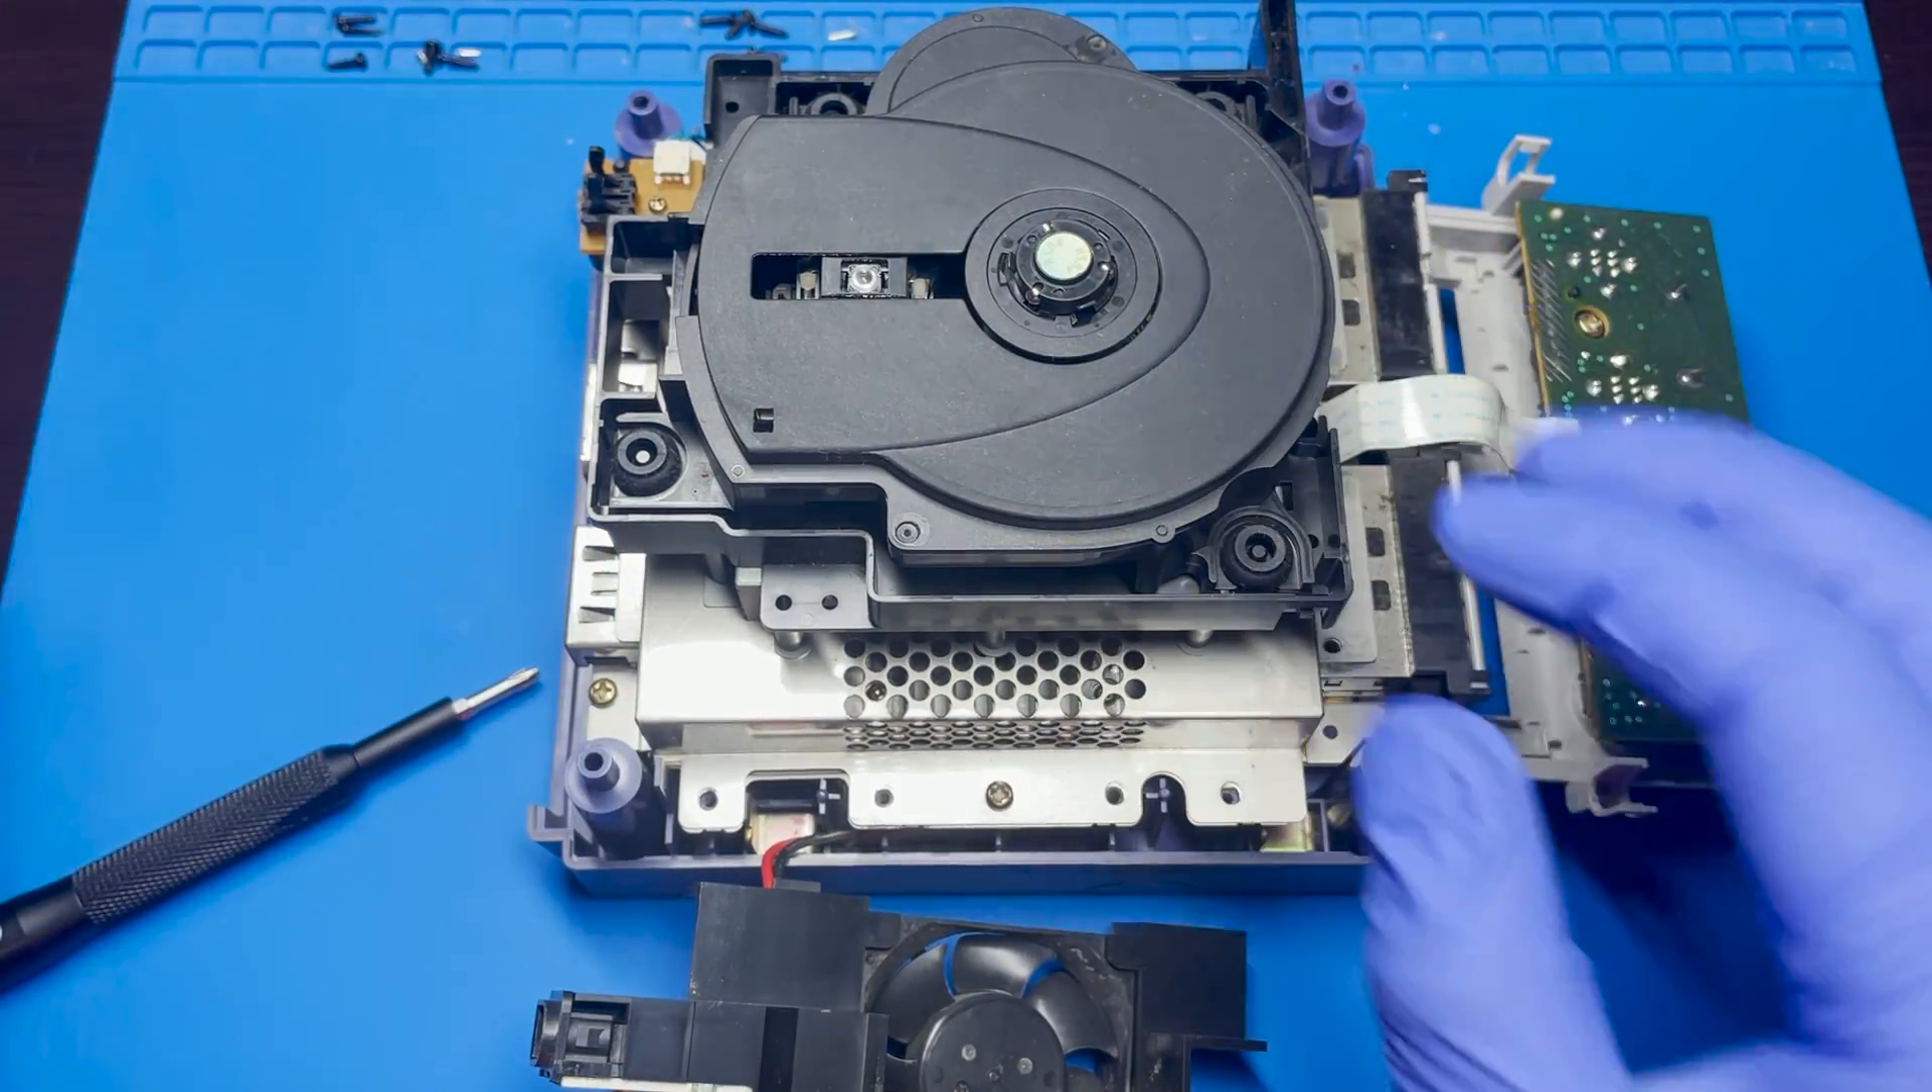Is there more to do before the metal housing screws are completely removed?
Yes.